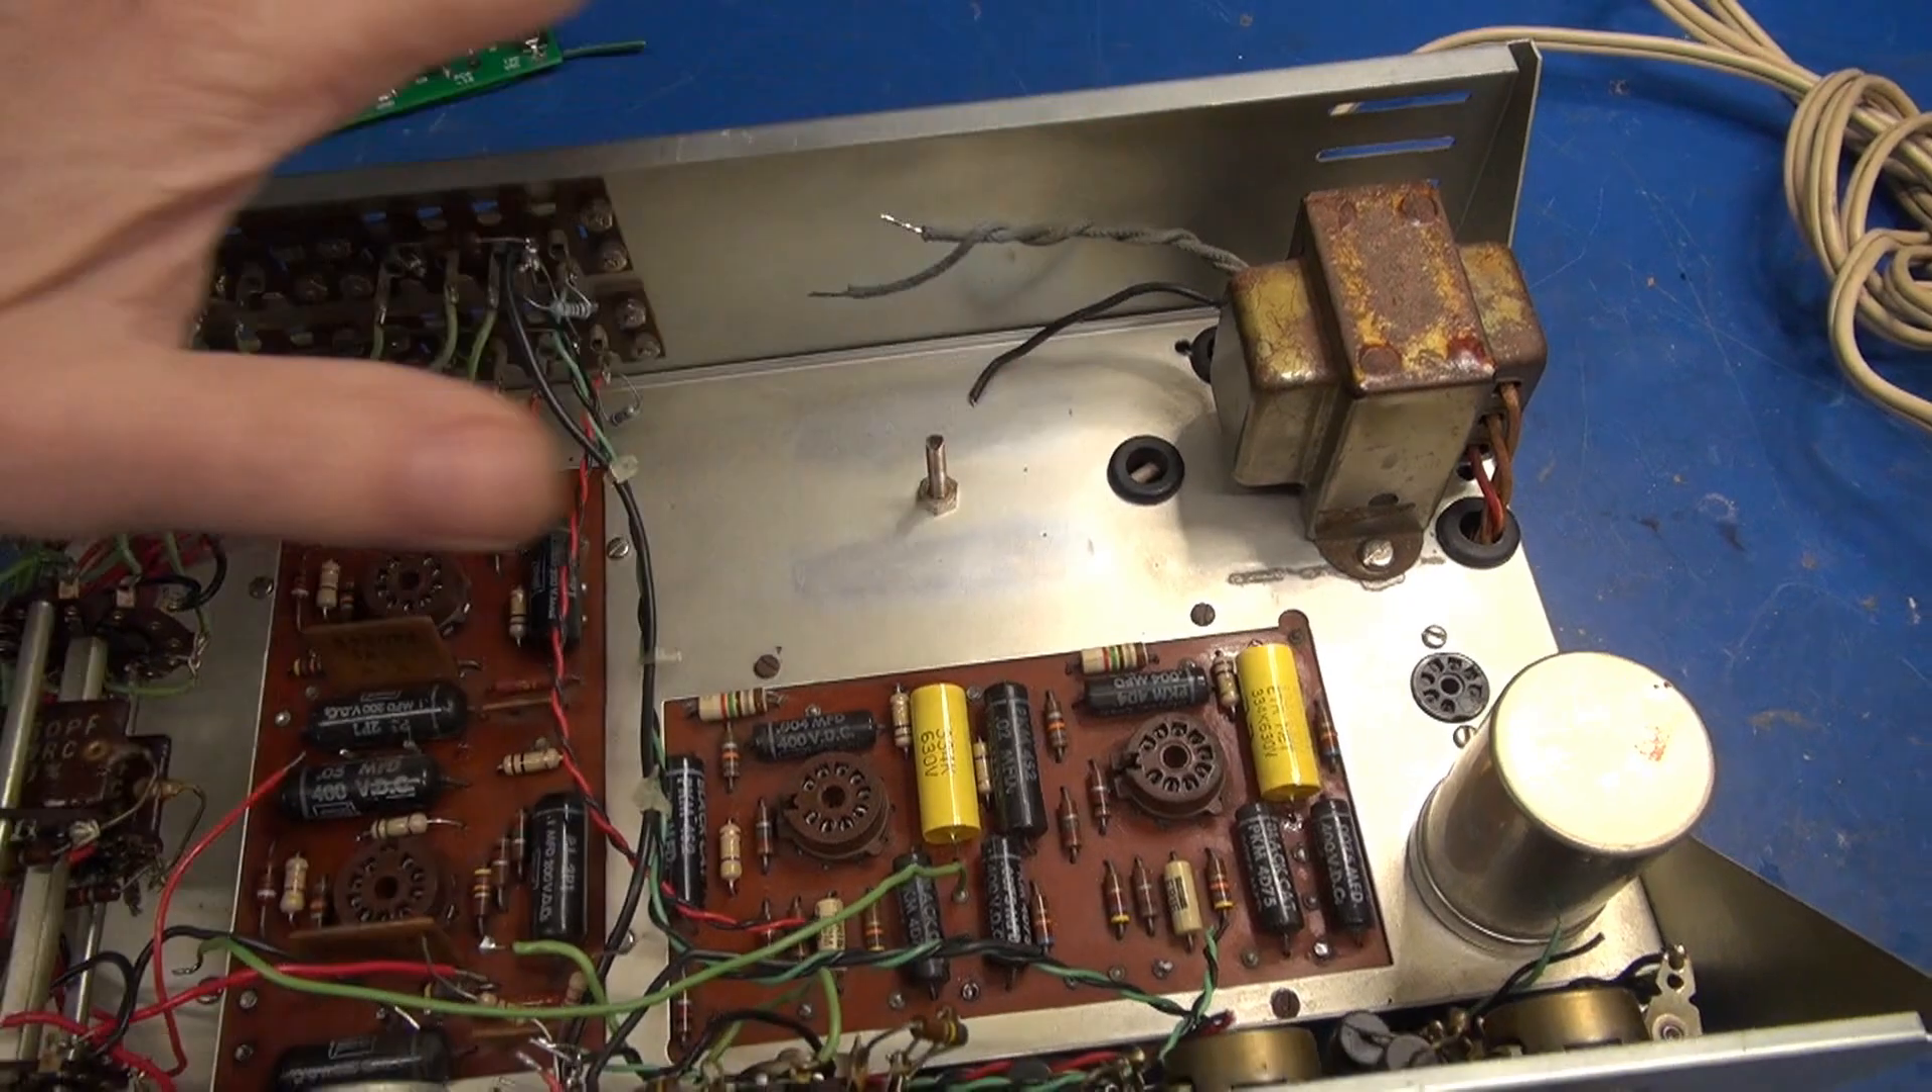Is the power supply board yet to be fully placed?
Yes.